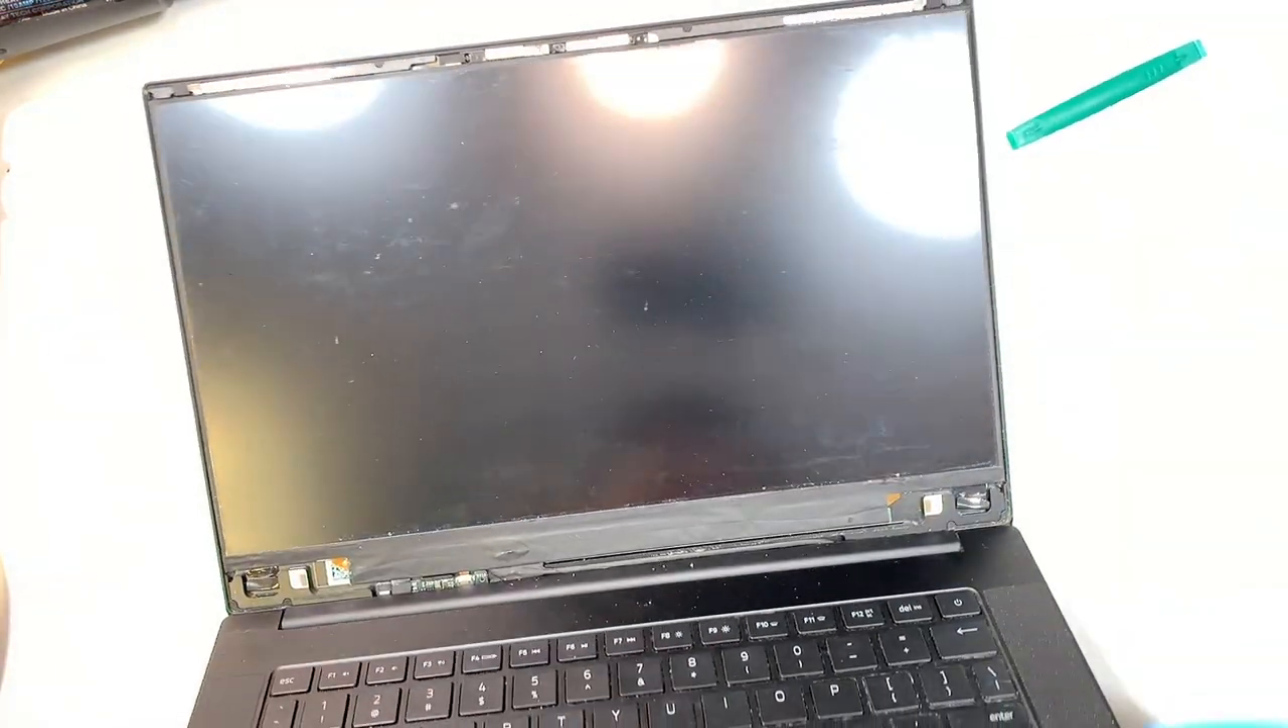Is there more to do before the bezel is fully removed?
No.